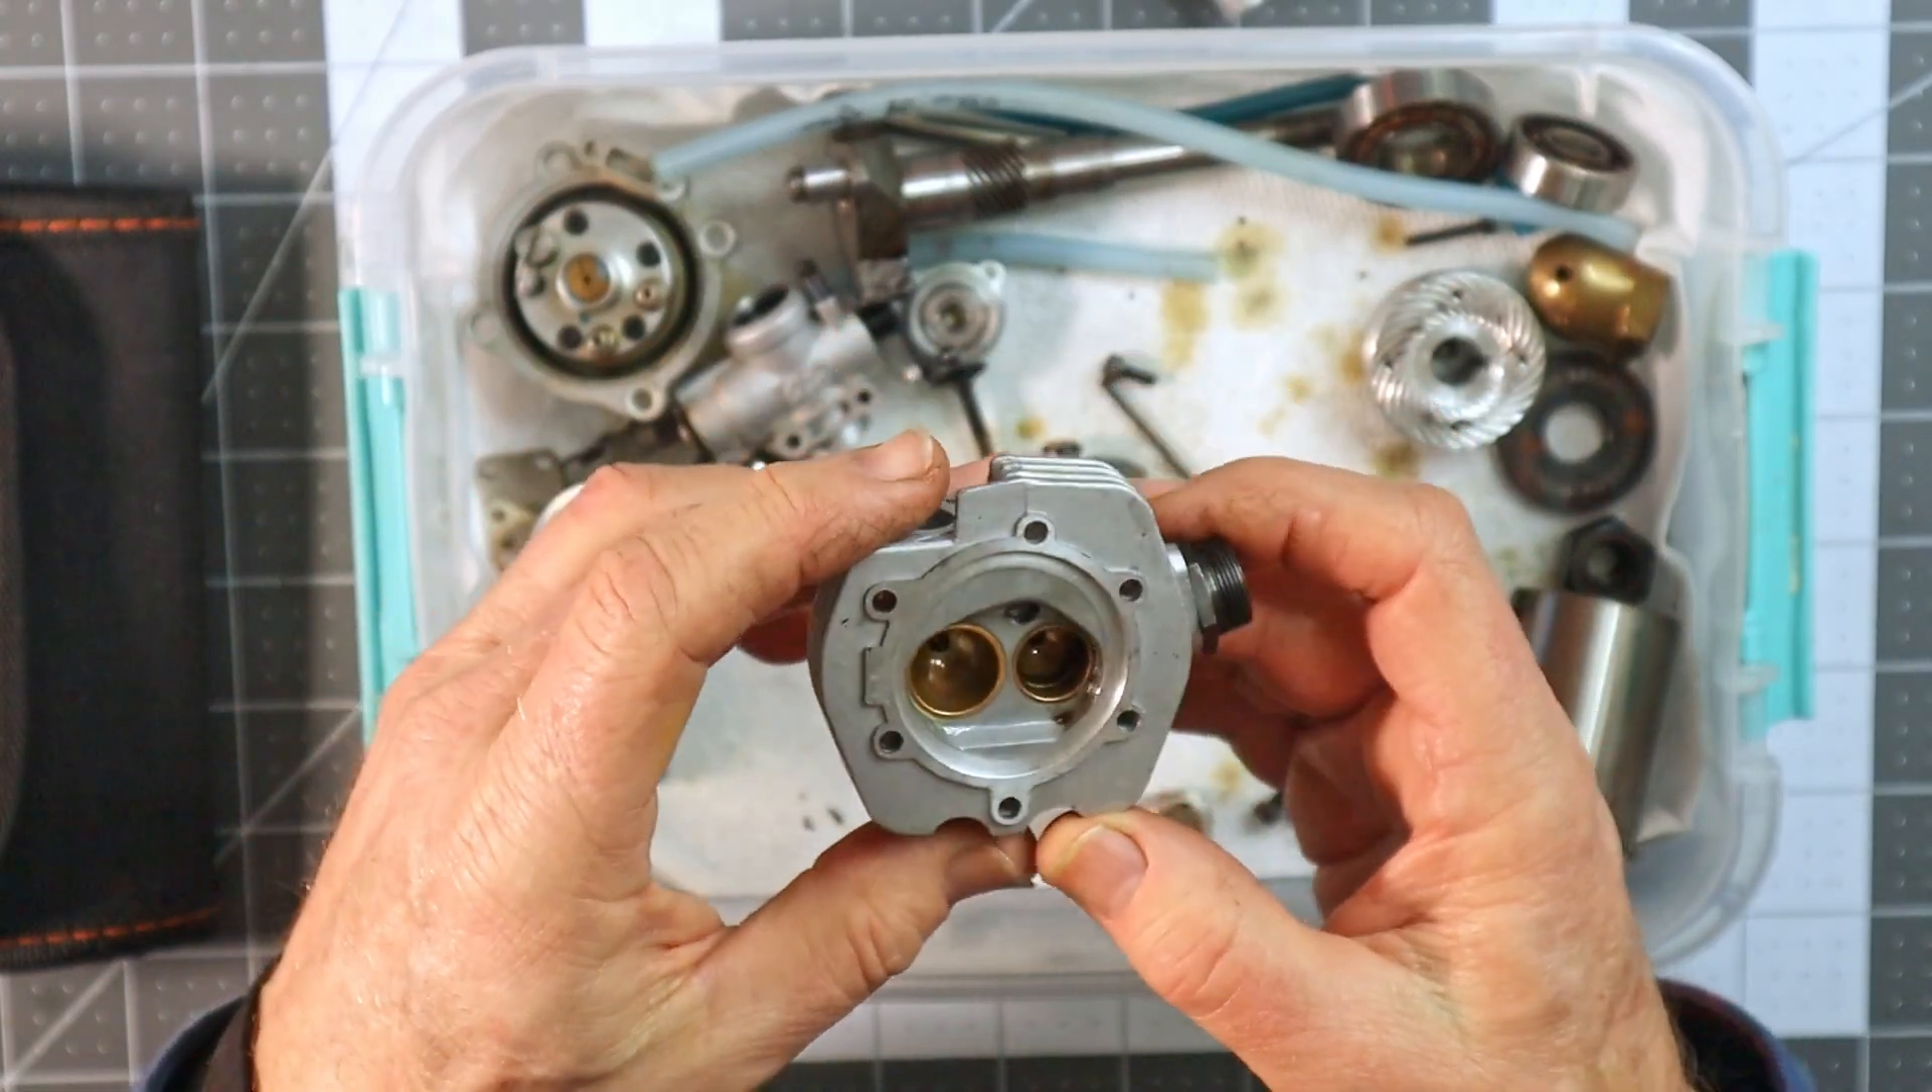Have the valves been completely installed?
No.